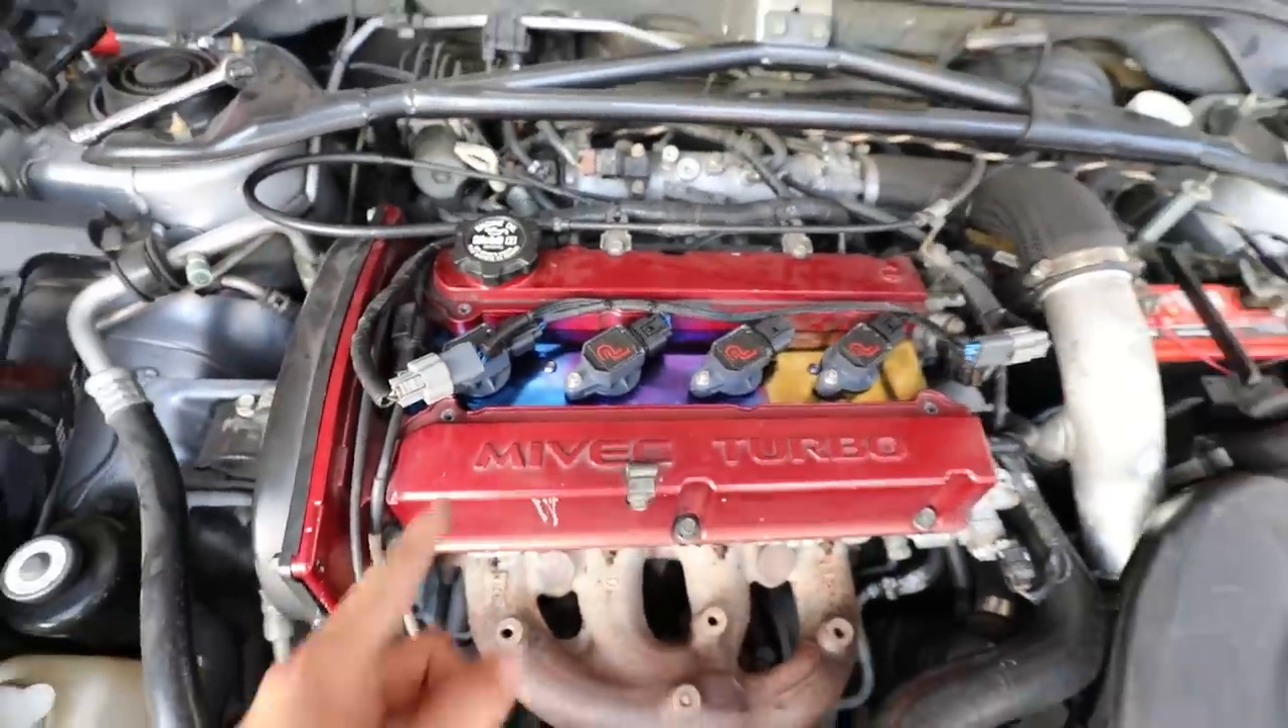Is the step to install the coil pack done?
Yes.